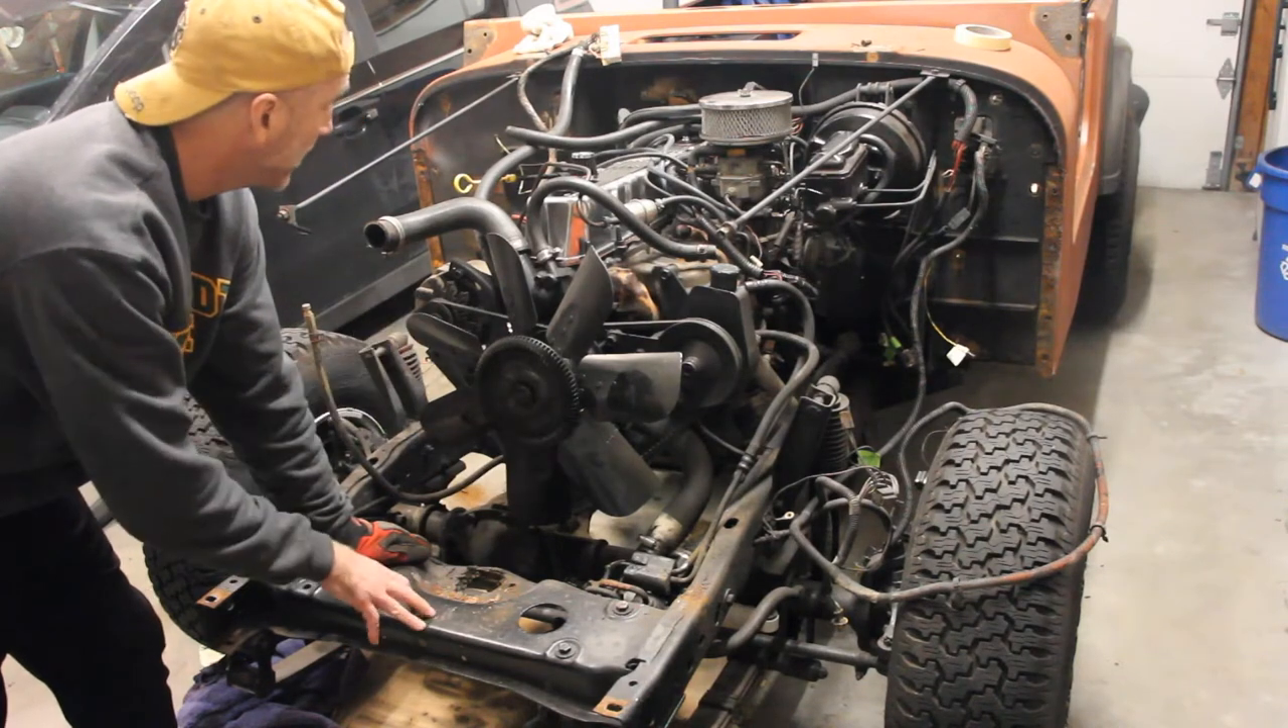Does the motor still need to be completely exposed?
No.